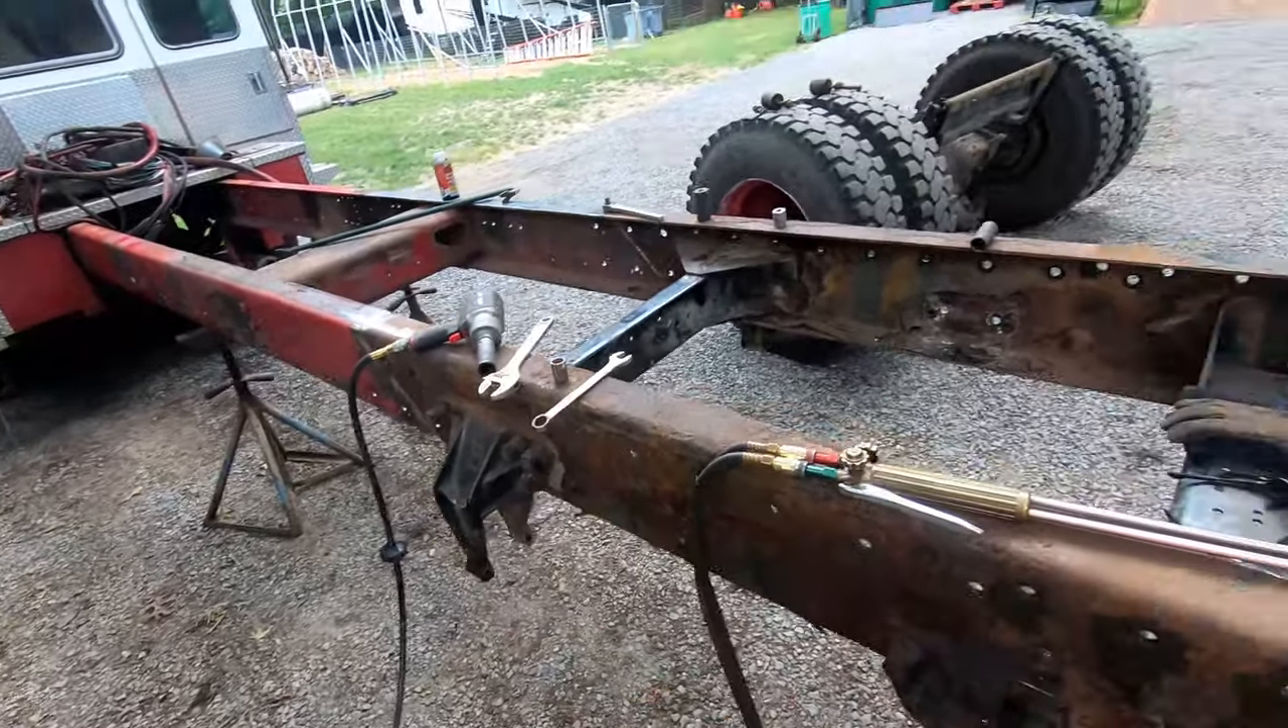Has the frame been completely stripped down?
No.